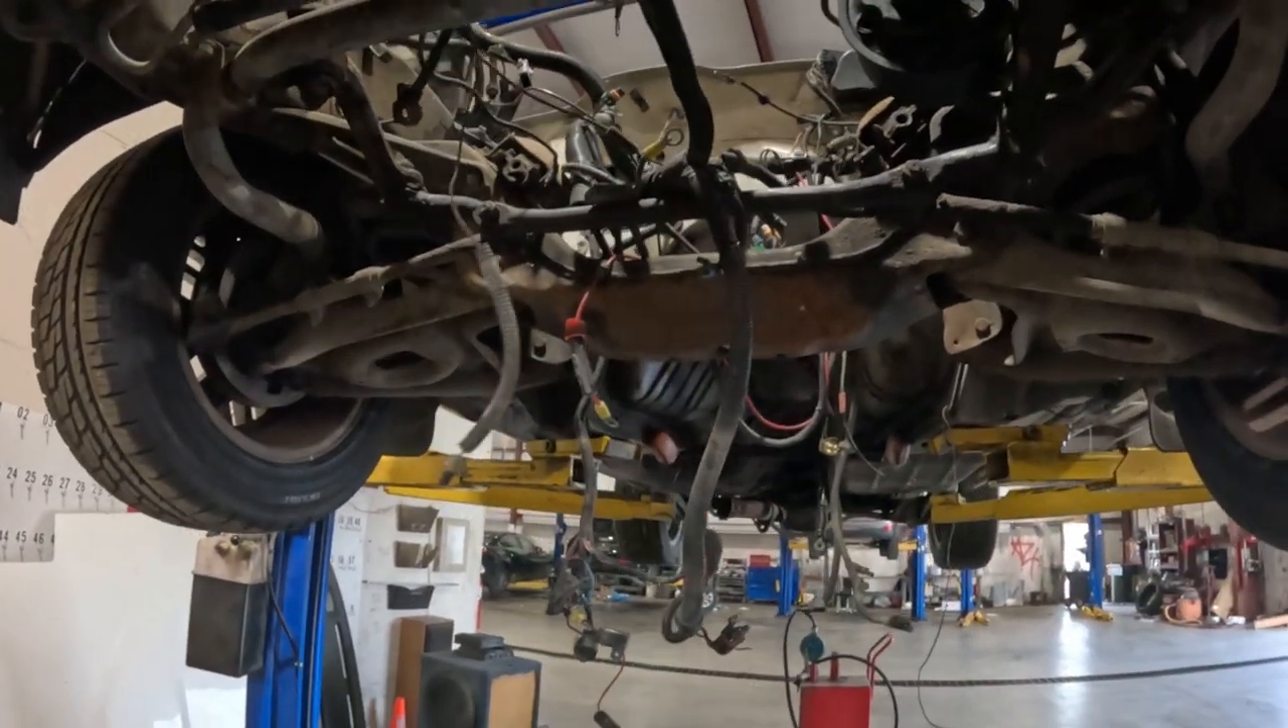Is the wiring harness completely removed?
No.